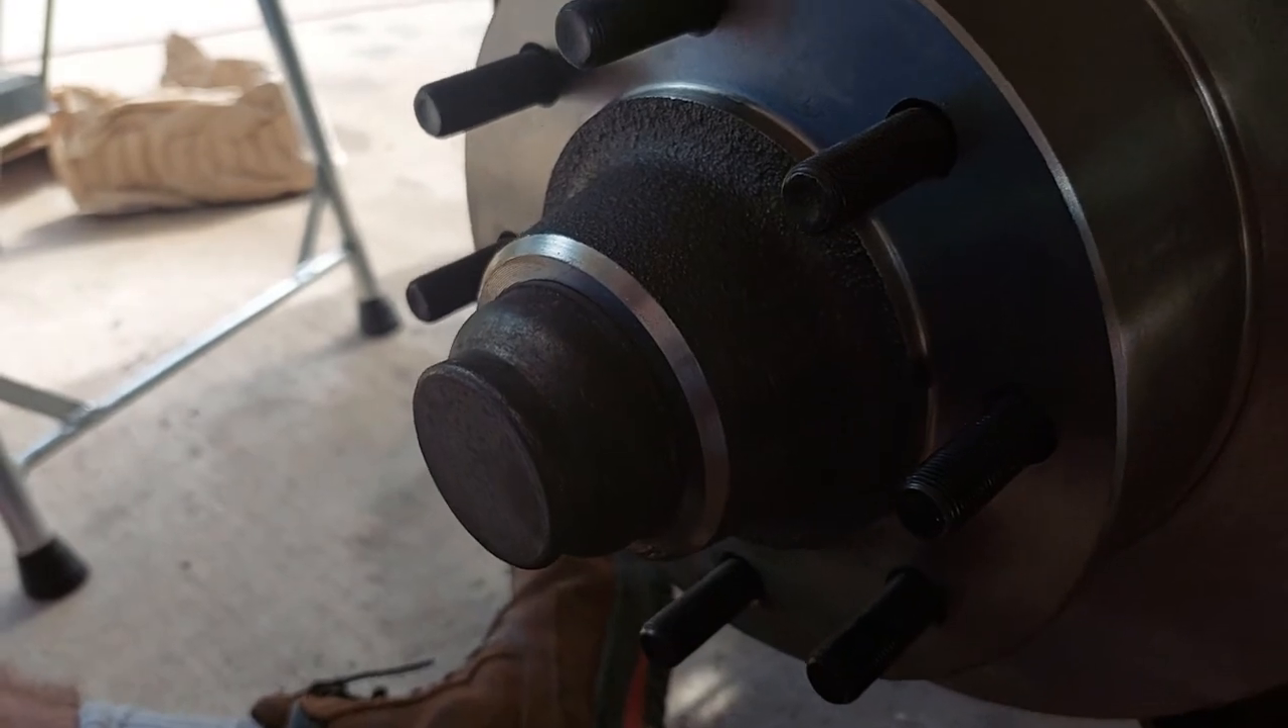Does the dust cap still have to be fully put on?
No.